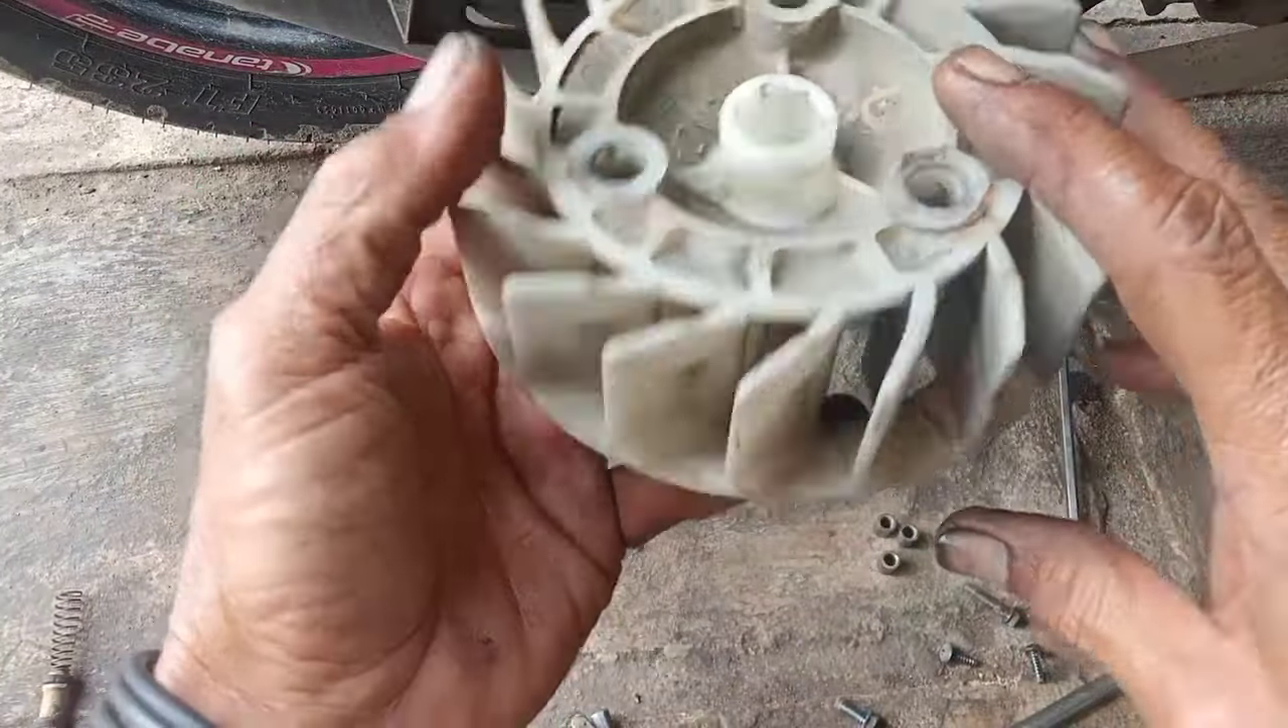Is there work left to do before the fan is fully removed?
No.